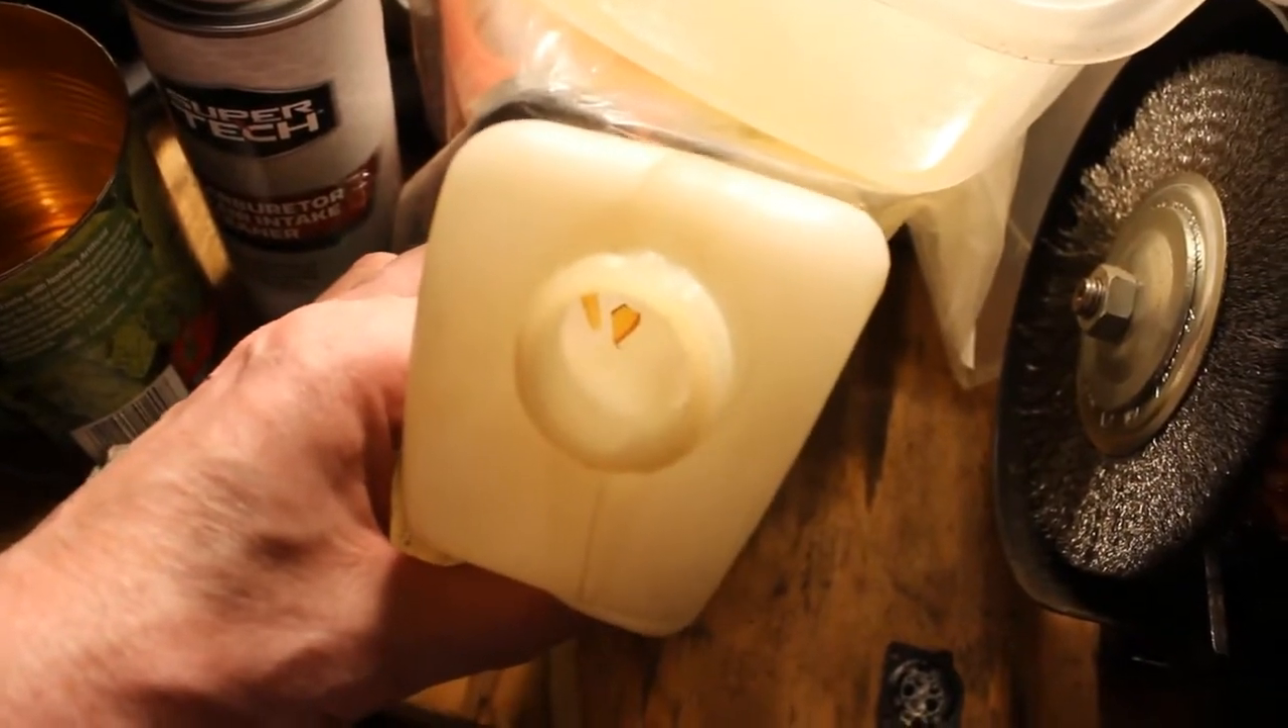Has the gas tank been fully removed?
Yes.